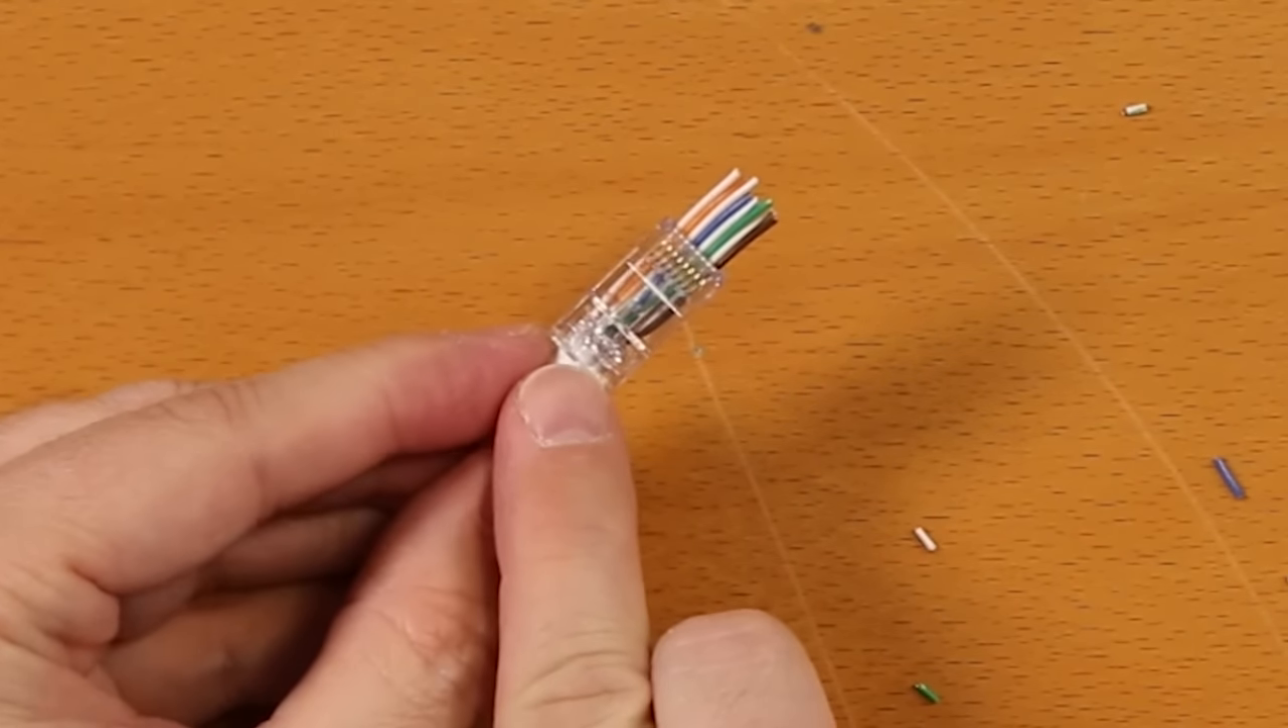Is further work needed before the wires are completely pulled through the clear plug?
No.